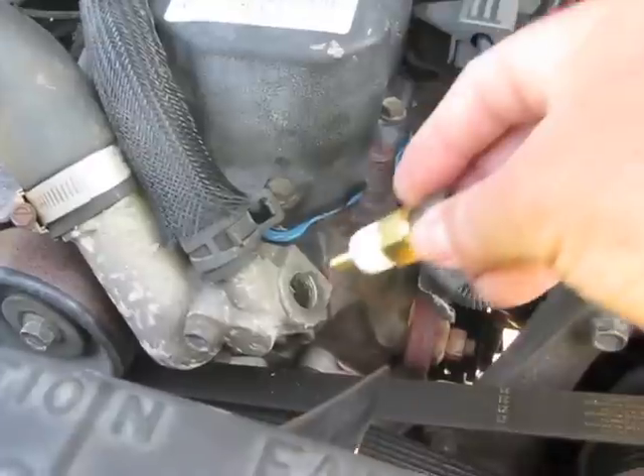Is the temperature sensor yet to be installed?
Yes.